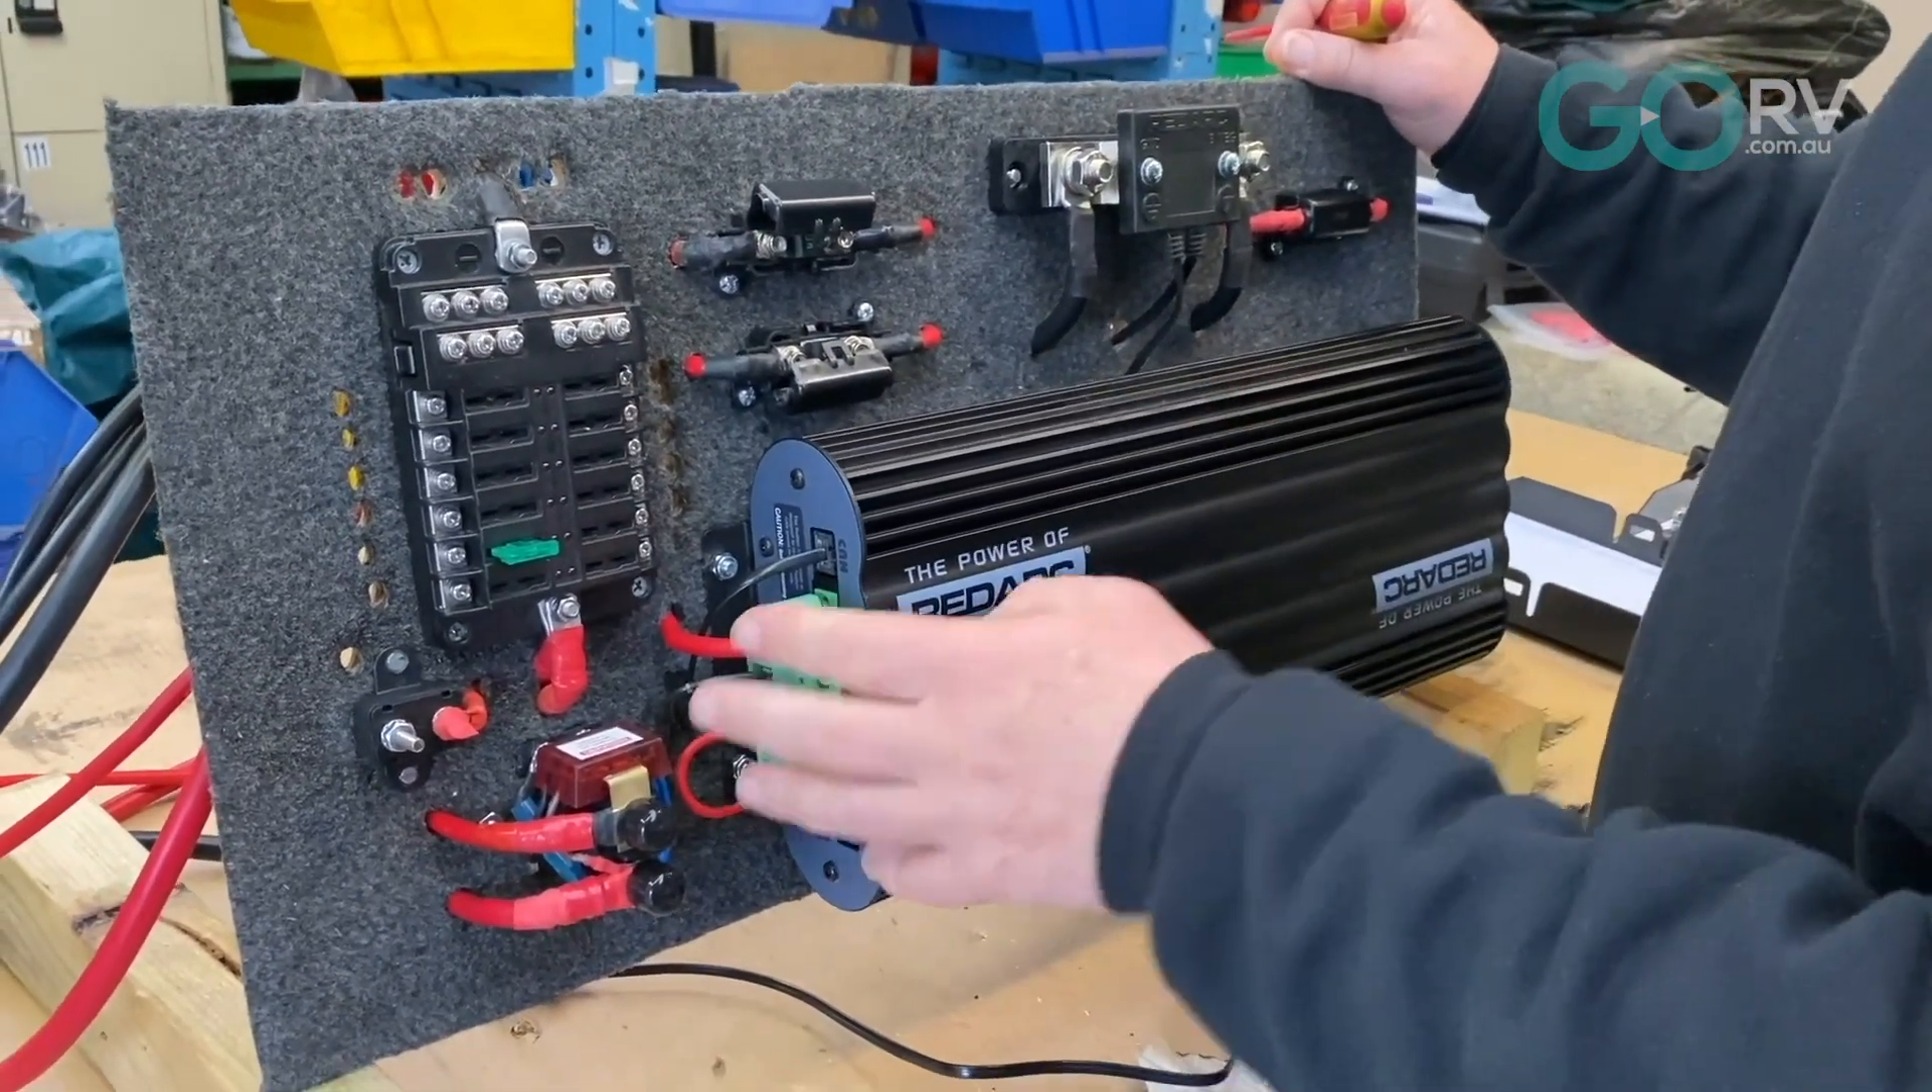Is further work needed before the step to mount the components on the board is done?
No.